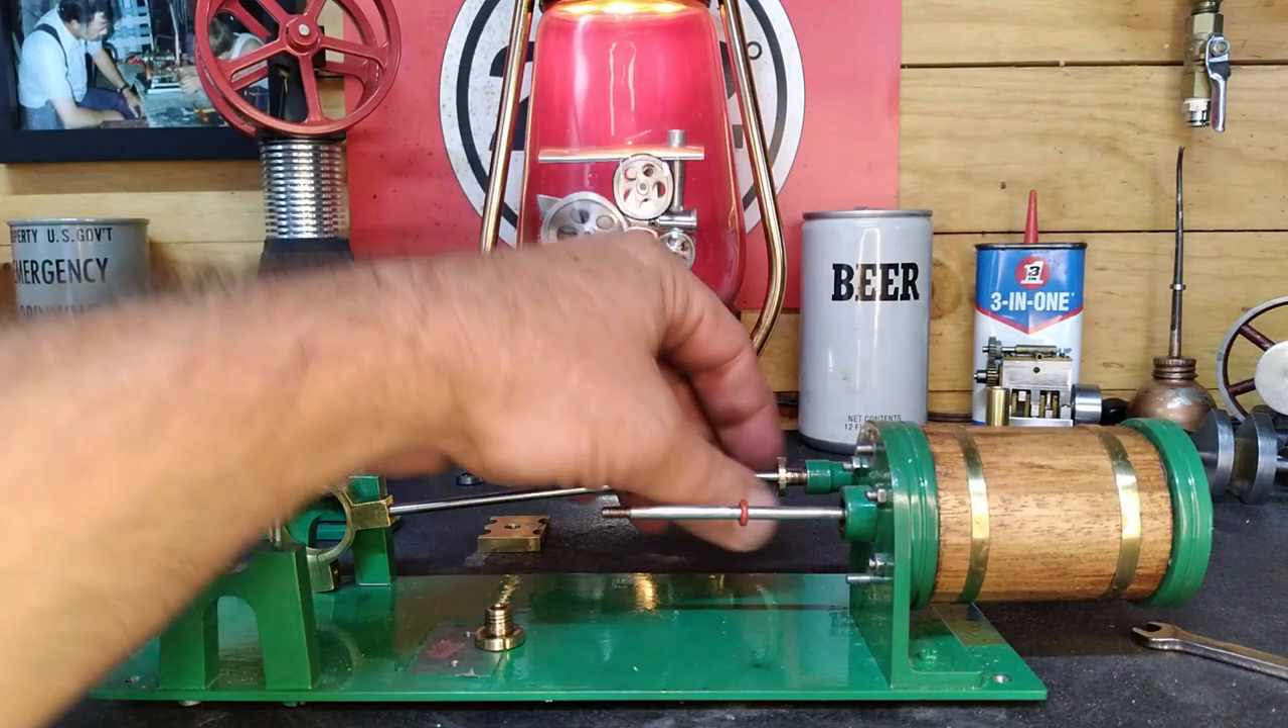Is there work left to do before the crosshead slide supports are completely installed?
Yes.